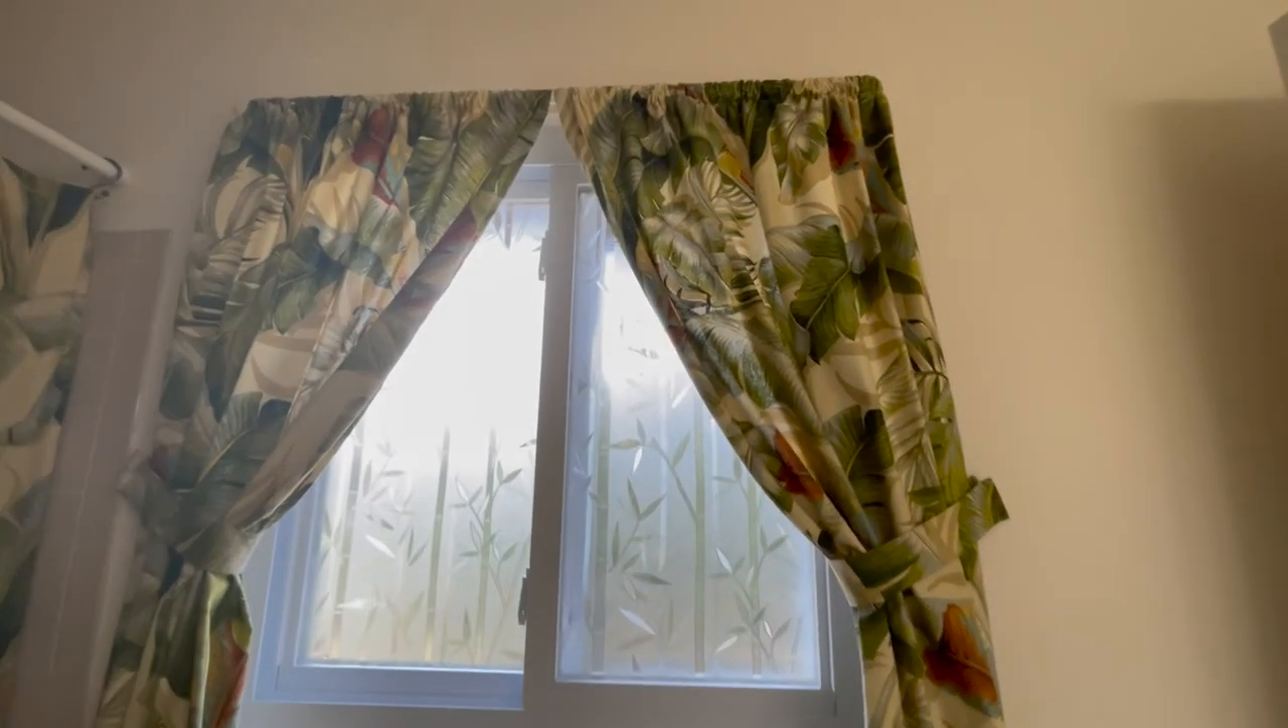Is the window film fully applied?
Yes.